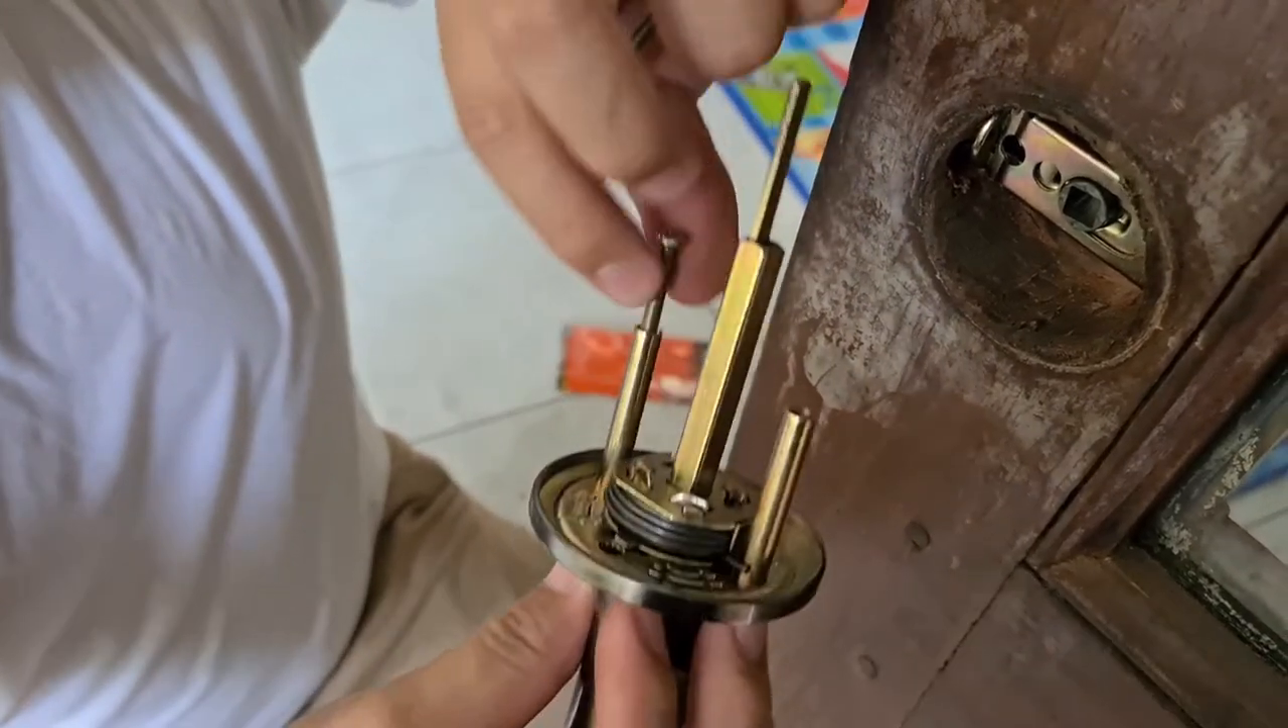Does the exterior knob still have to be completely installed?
Yes.